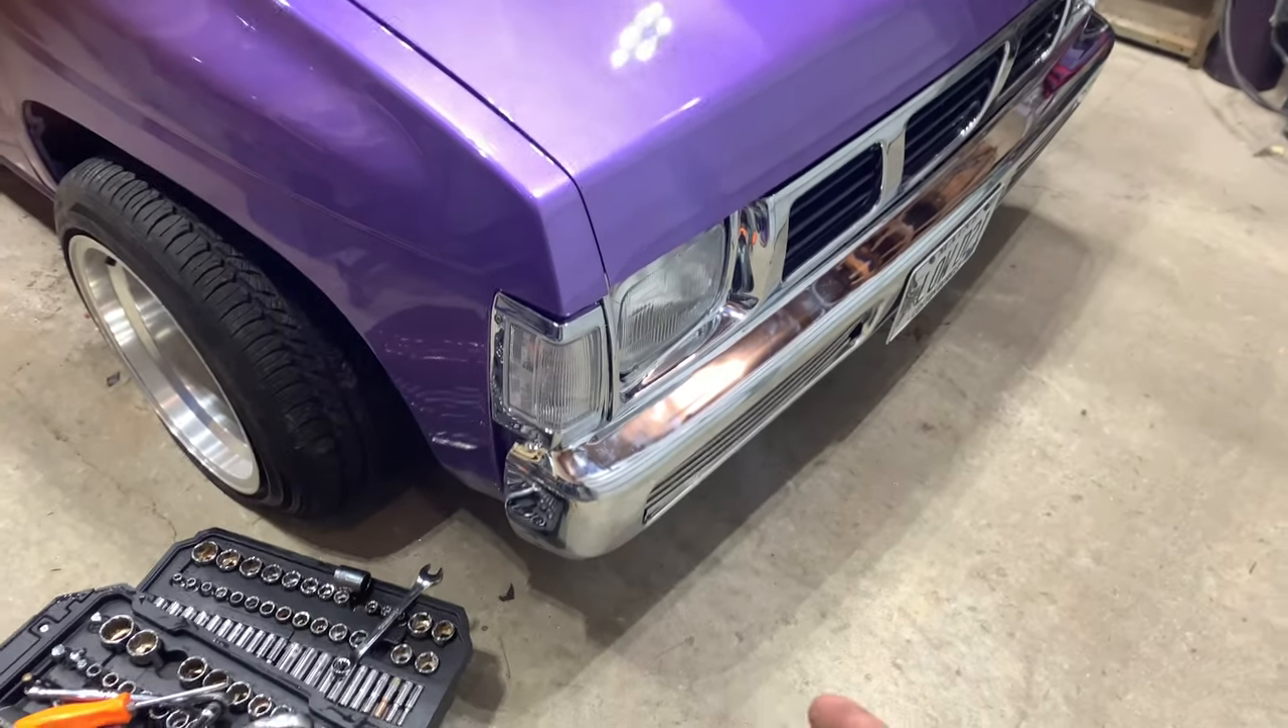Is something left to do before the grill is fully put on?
No.